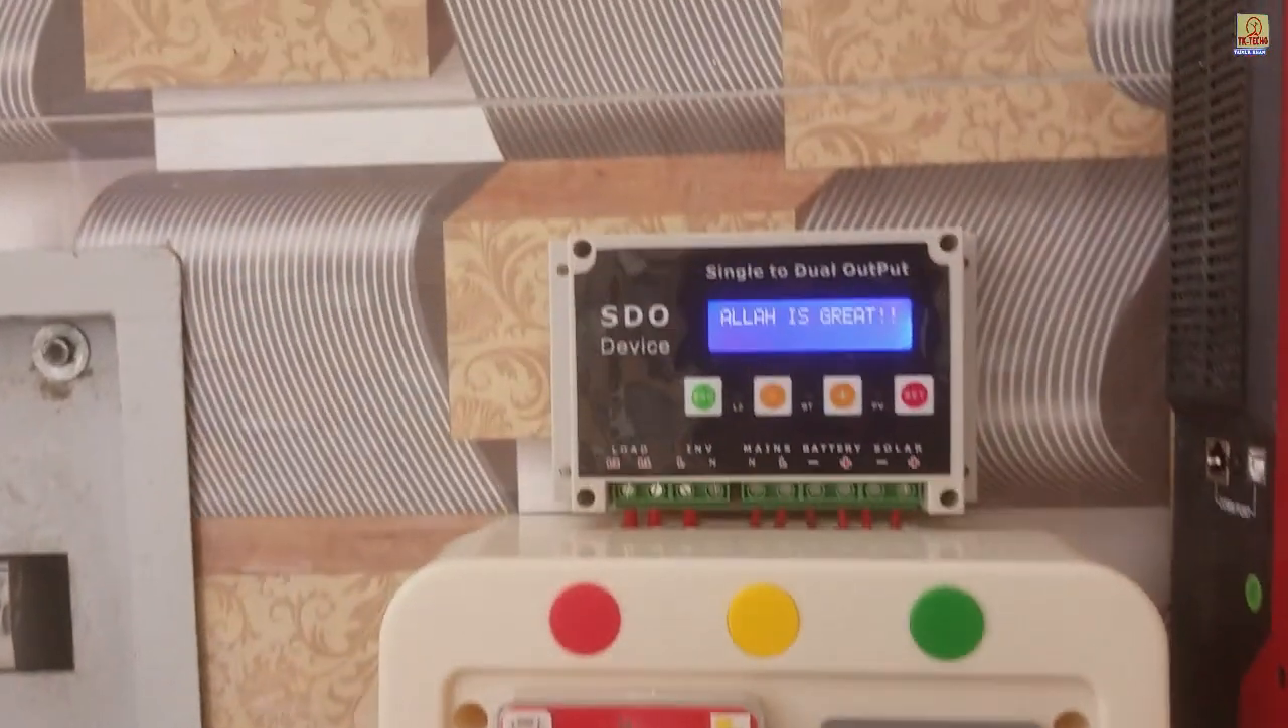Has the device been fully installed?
Yes.